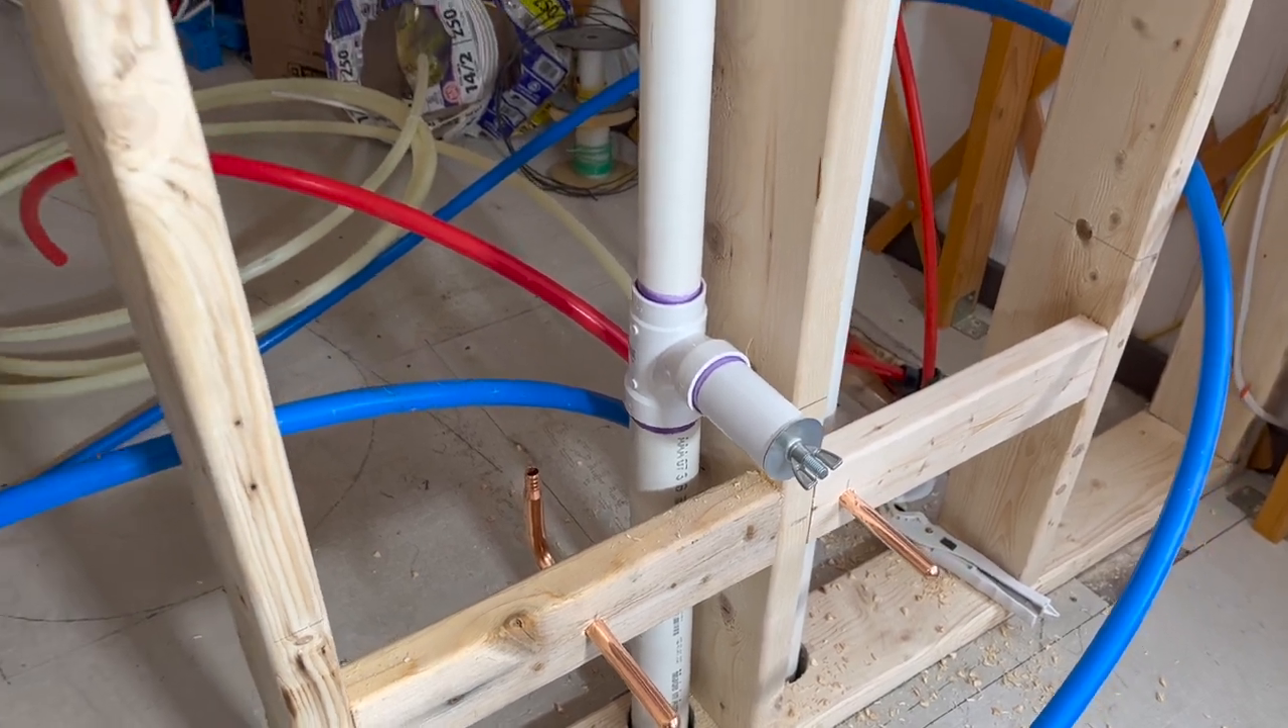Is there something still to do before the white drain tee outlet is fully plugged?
No.